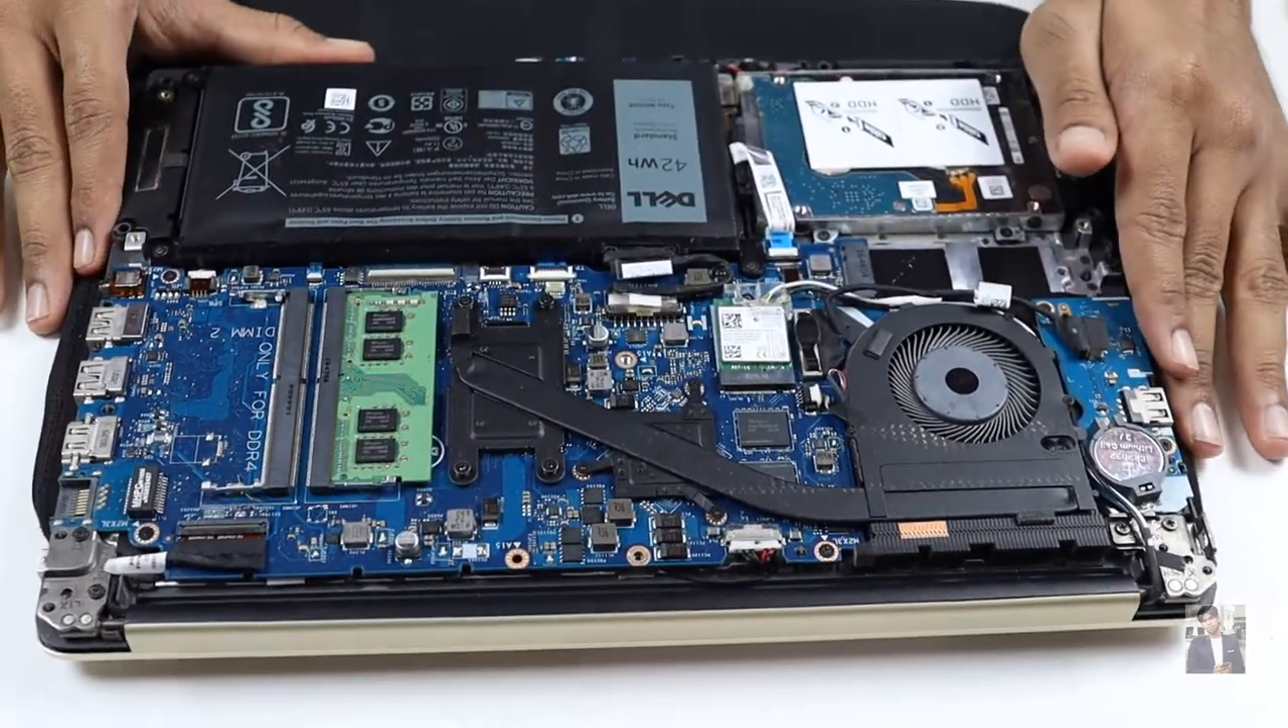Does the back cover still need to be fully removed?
No.